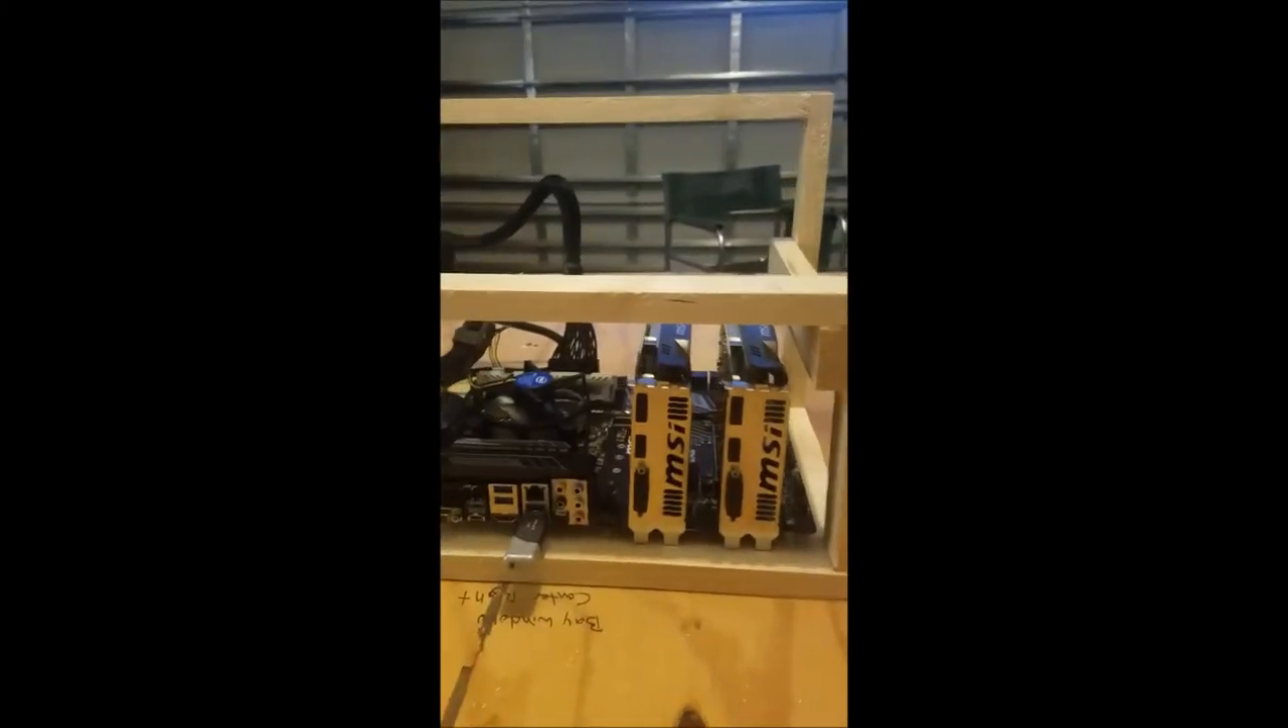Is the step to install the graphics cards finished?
Yes.